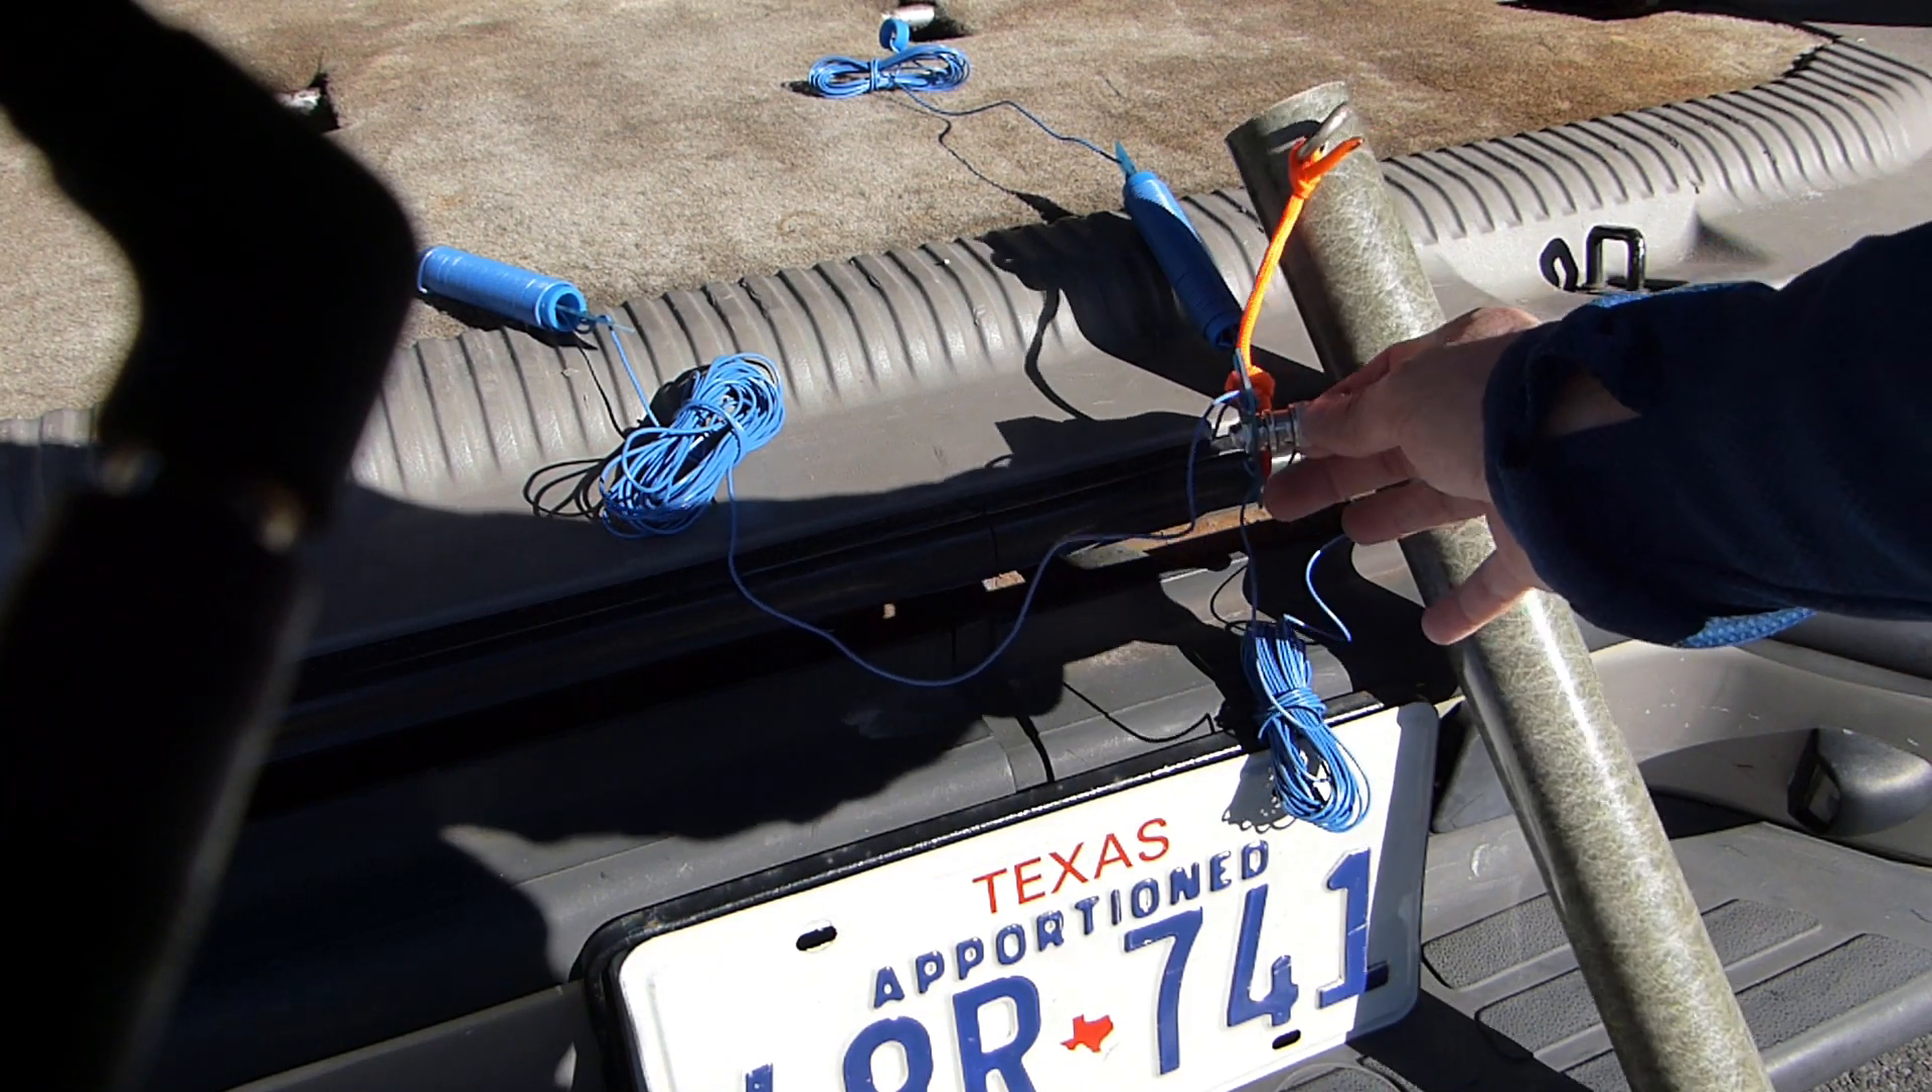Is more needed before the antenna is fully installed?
Yes.